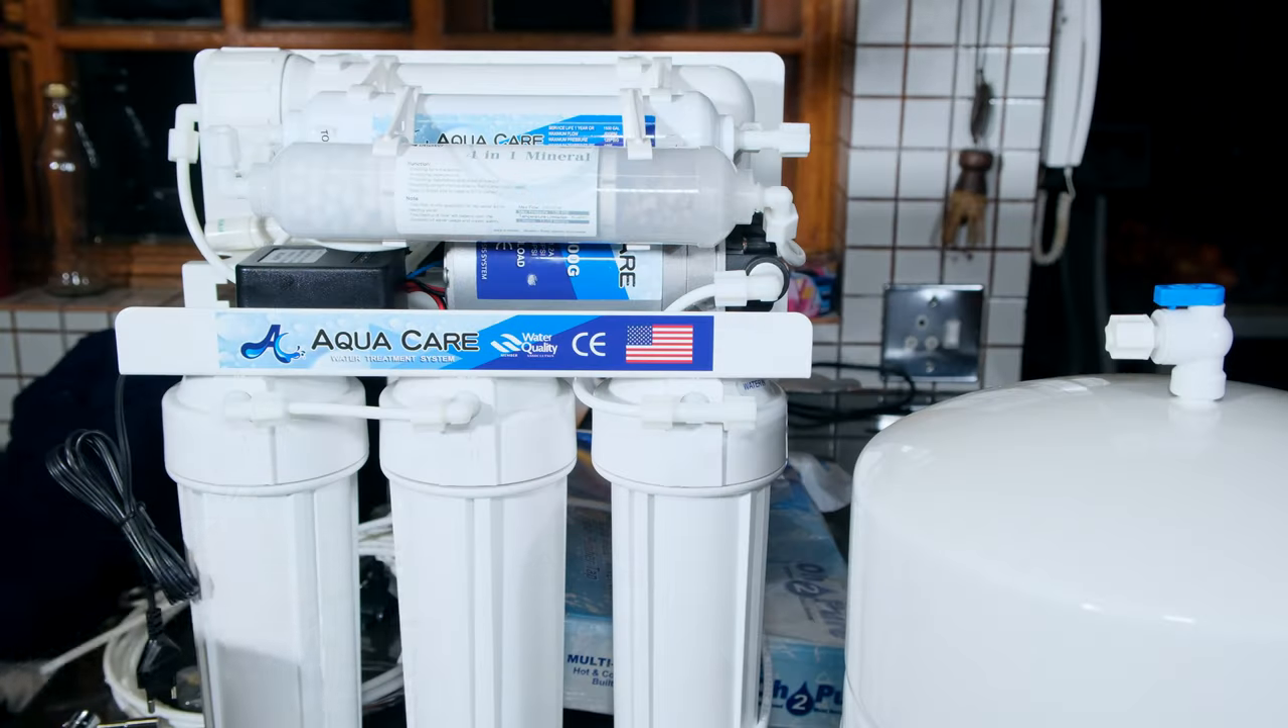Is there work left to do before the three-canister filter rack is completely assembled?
No.